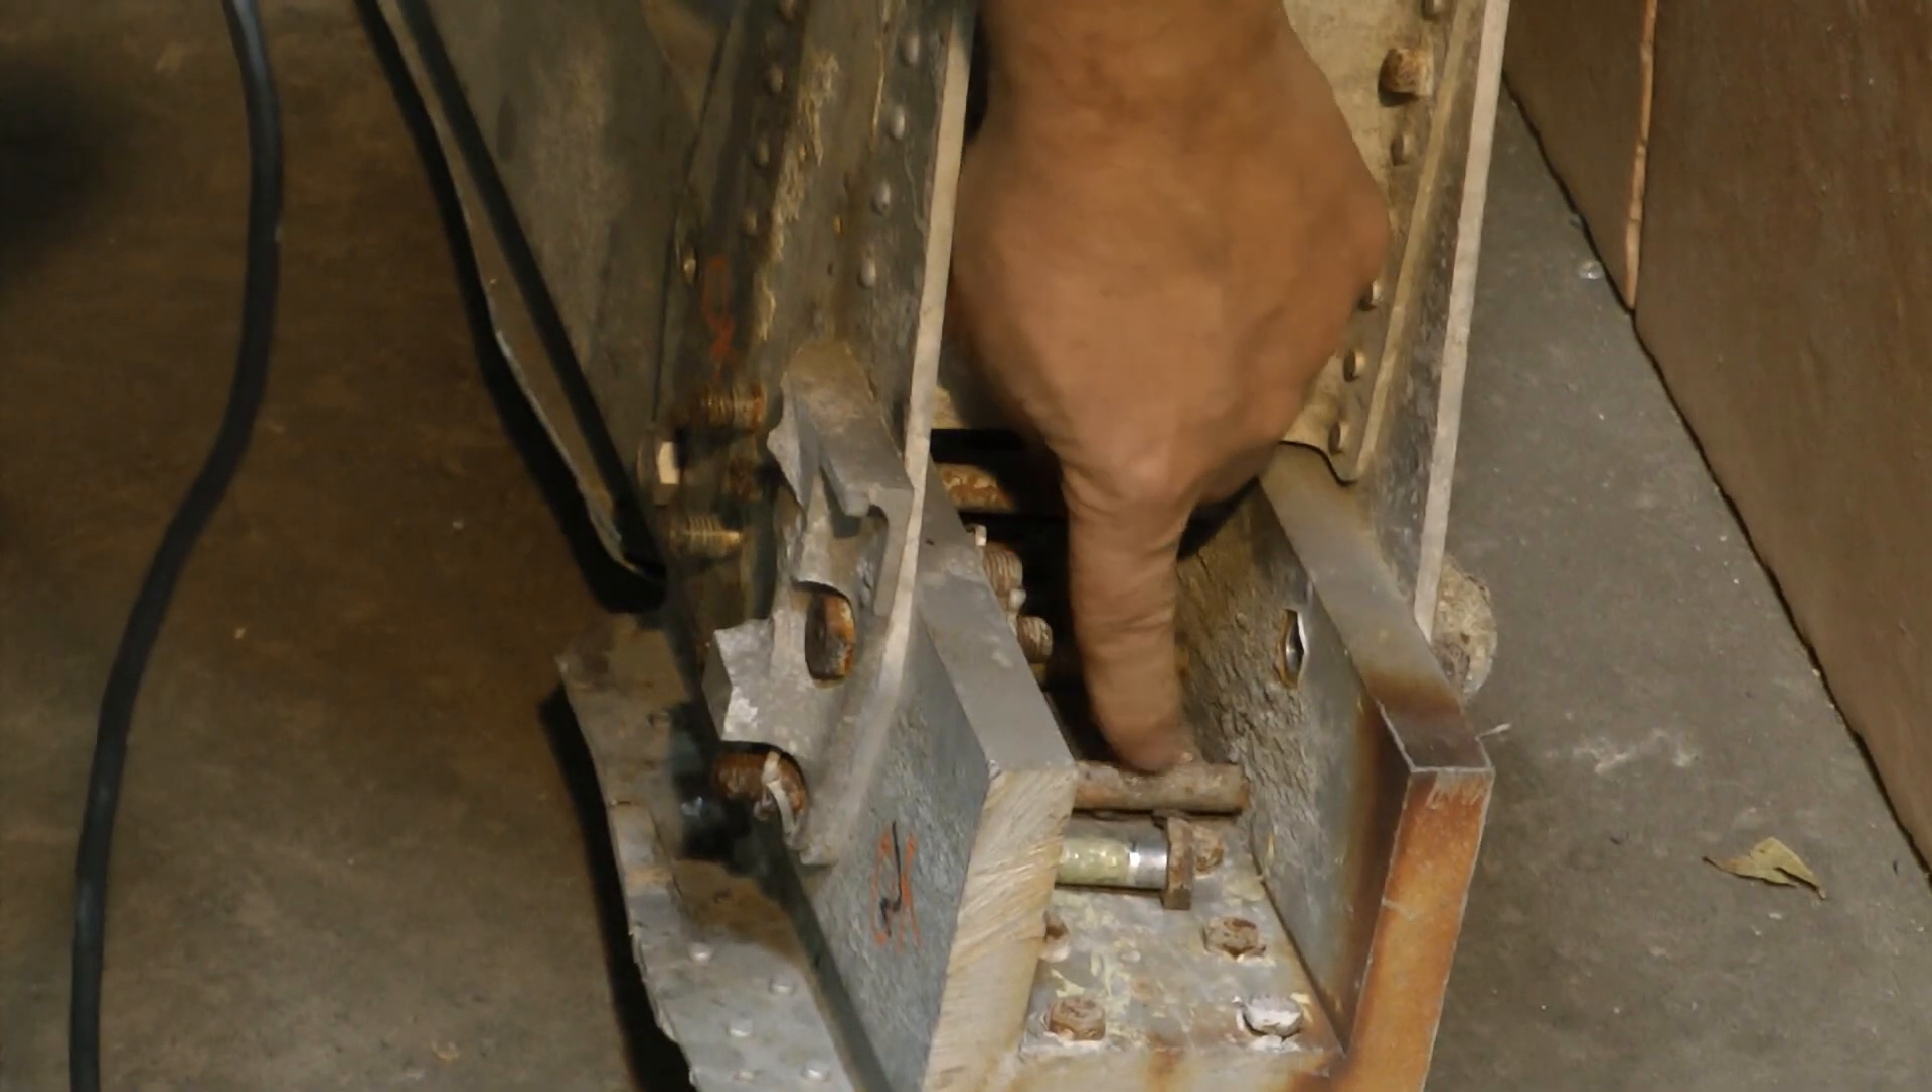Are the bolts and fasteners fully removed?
No.